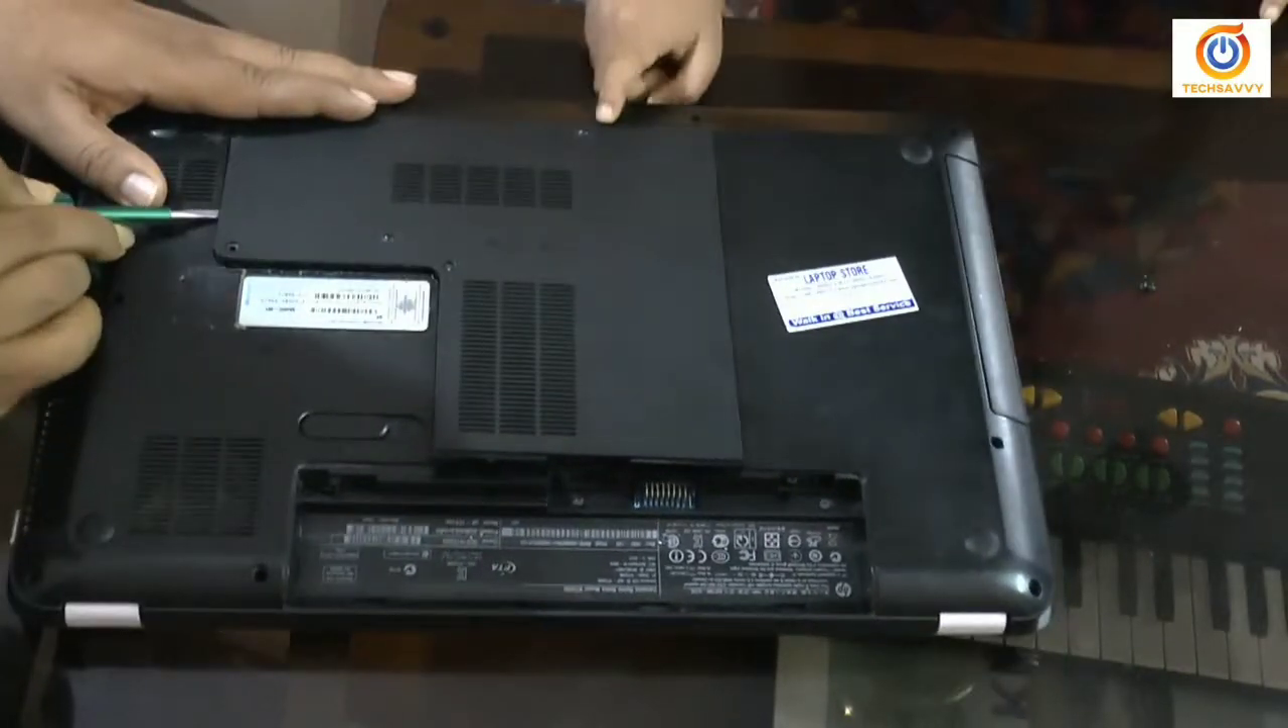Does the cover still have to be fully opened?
Yes.